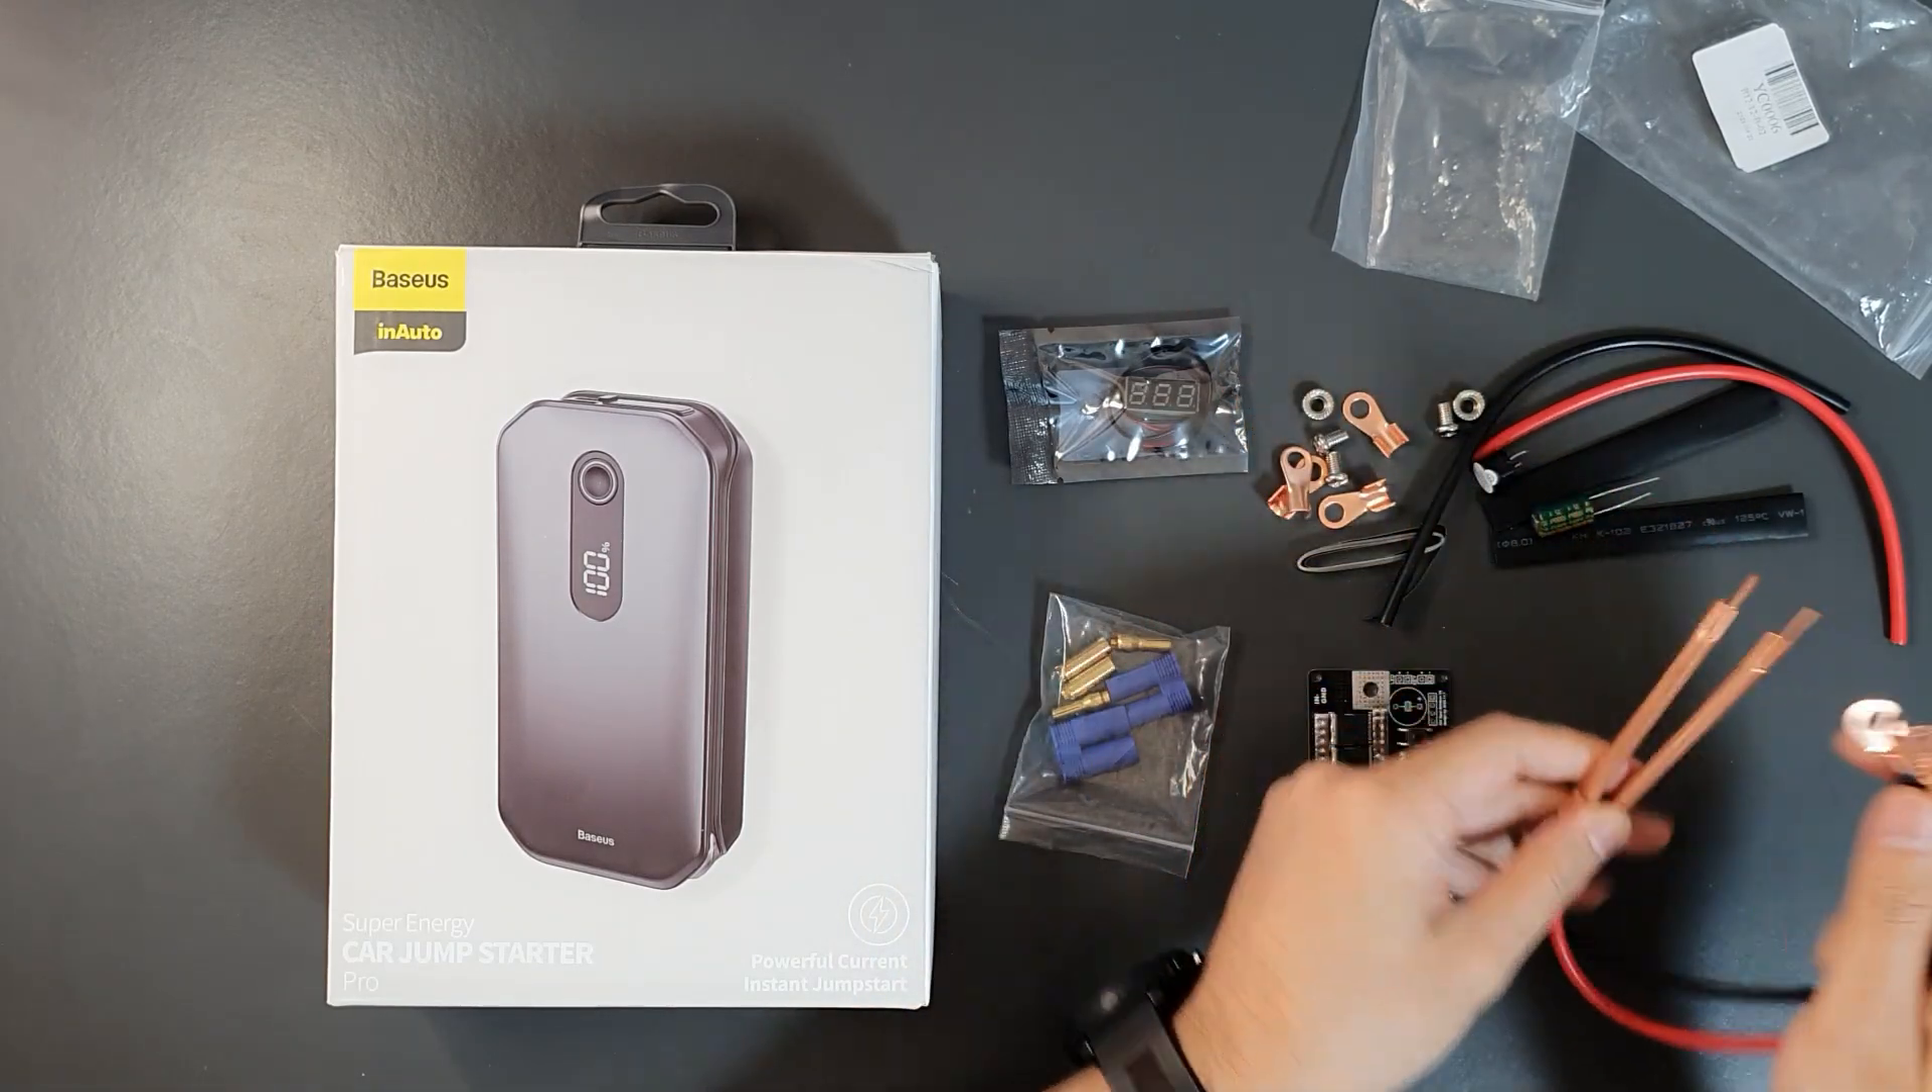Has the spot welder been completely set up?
No.